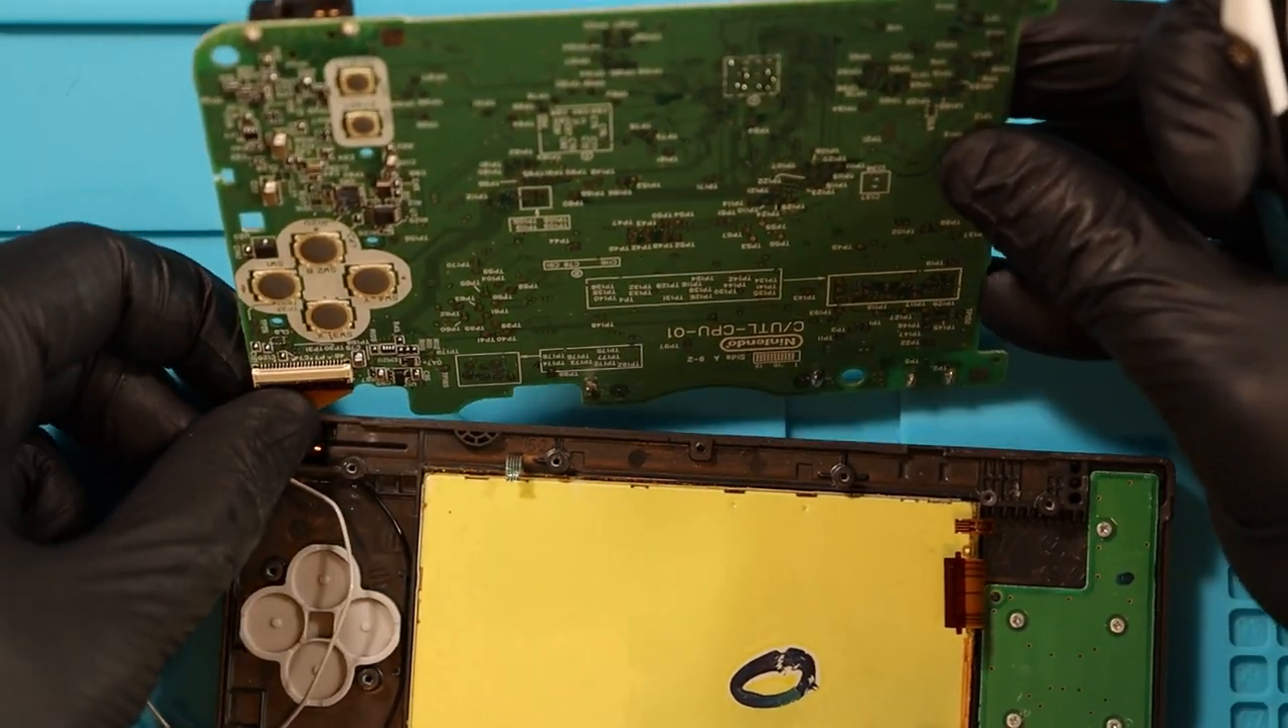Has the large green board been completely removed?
No.